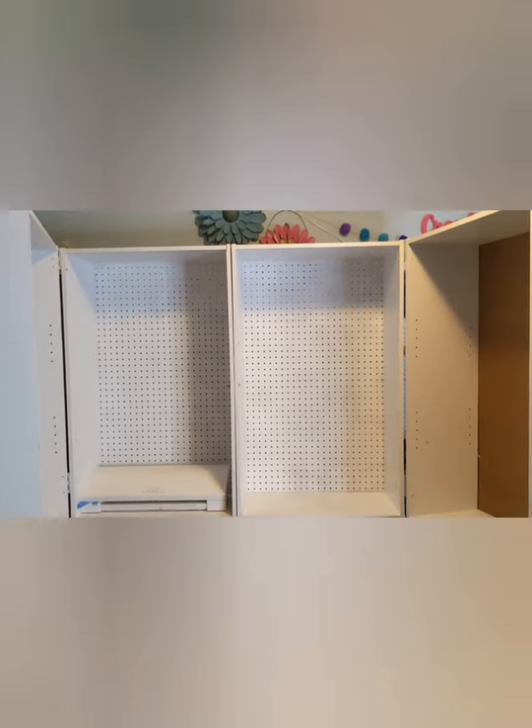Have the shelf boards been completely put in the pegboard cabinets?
No.